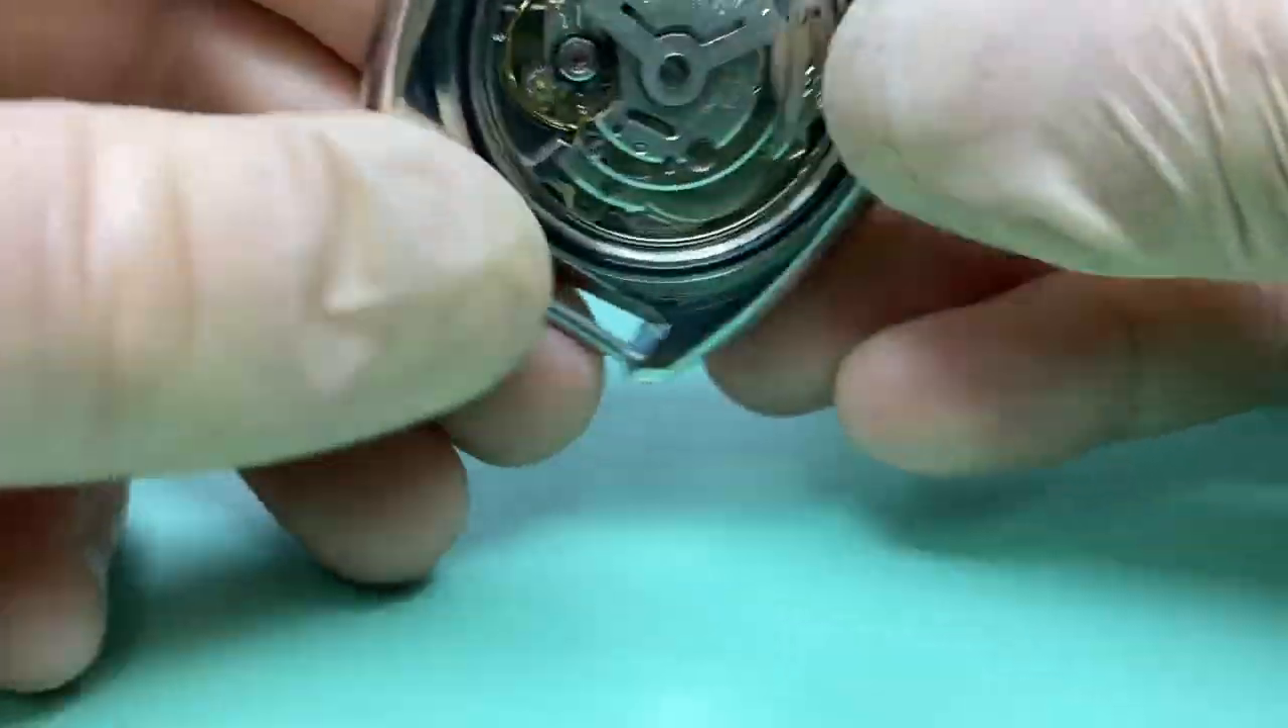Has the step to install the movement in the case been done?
Yes.